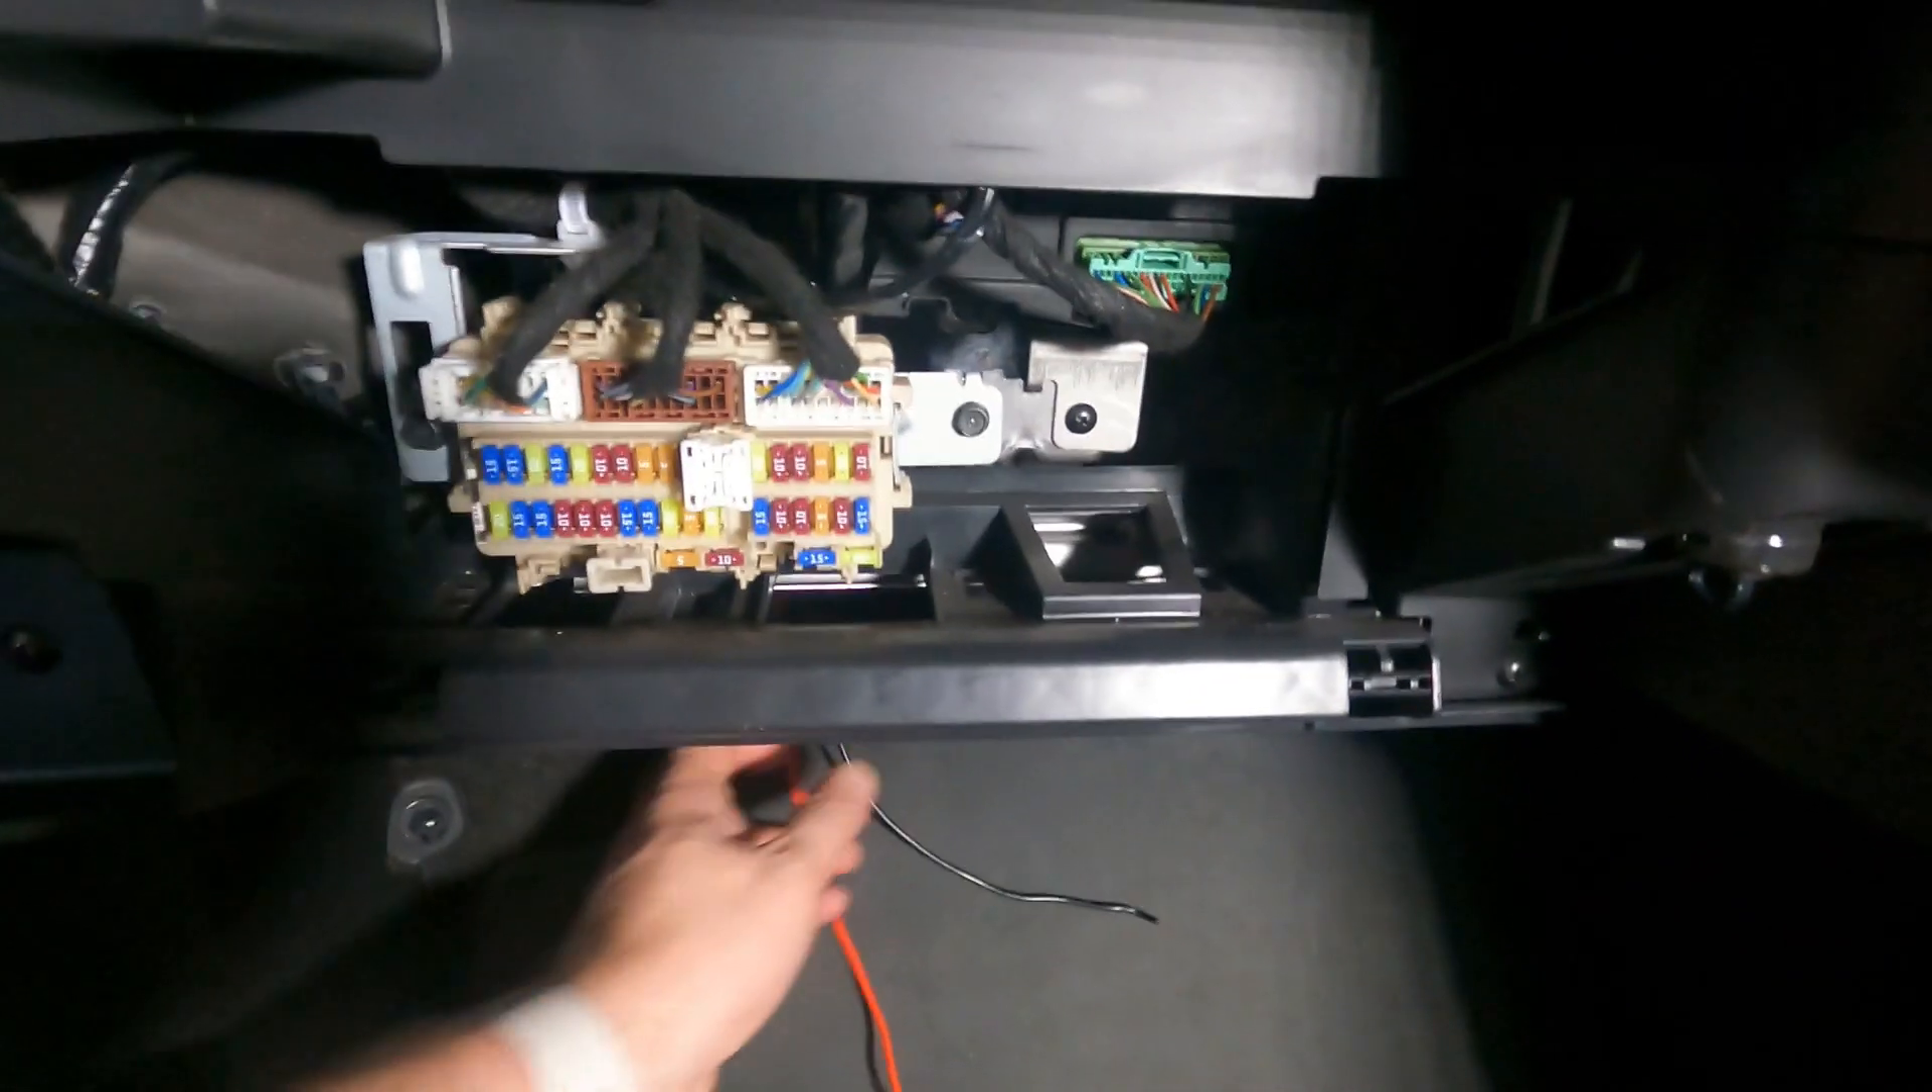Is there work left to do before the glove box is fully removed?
No.